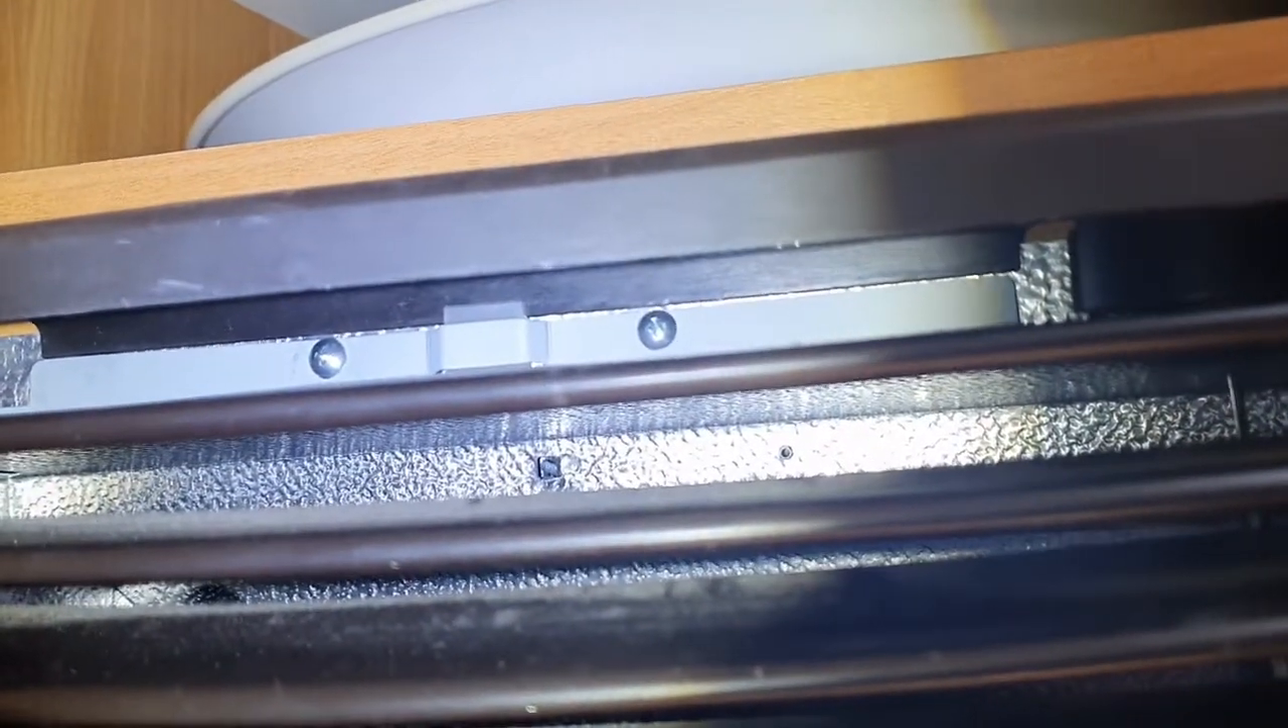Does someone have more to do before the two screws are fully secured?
No.